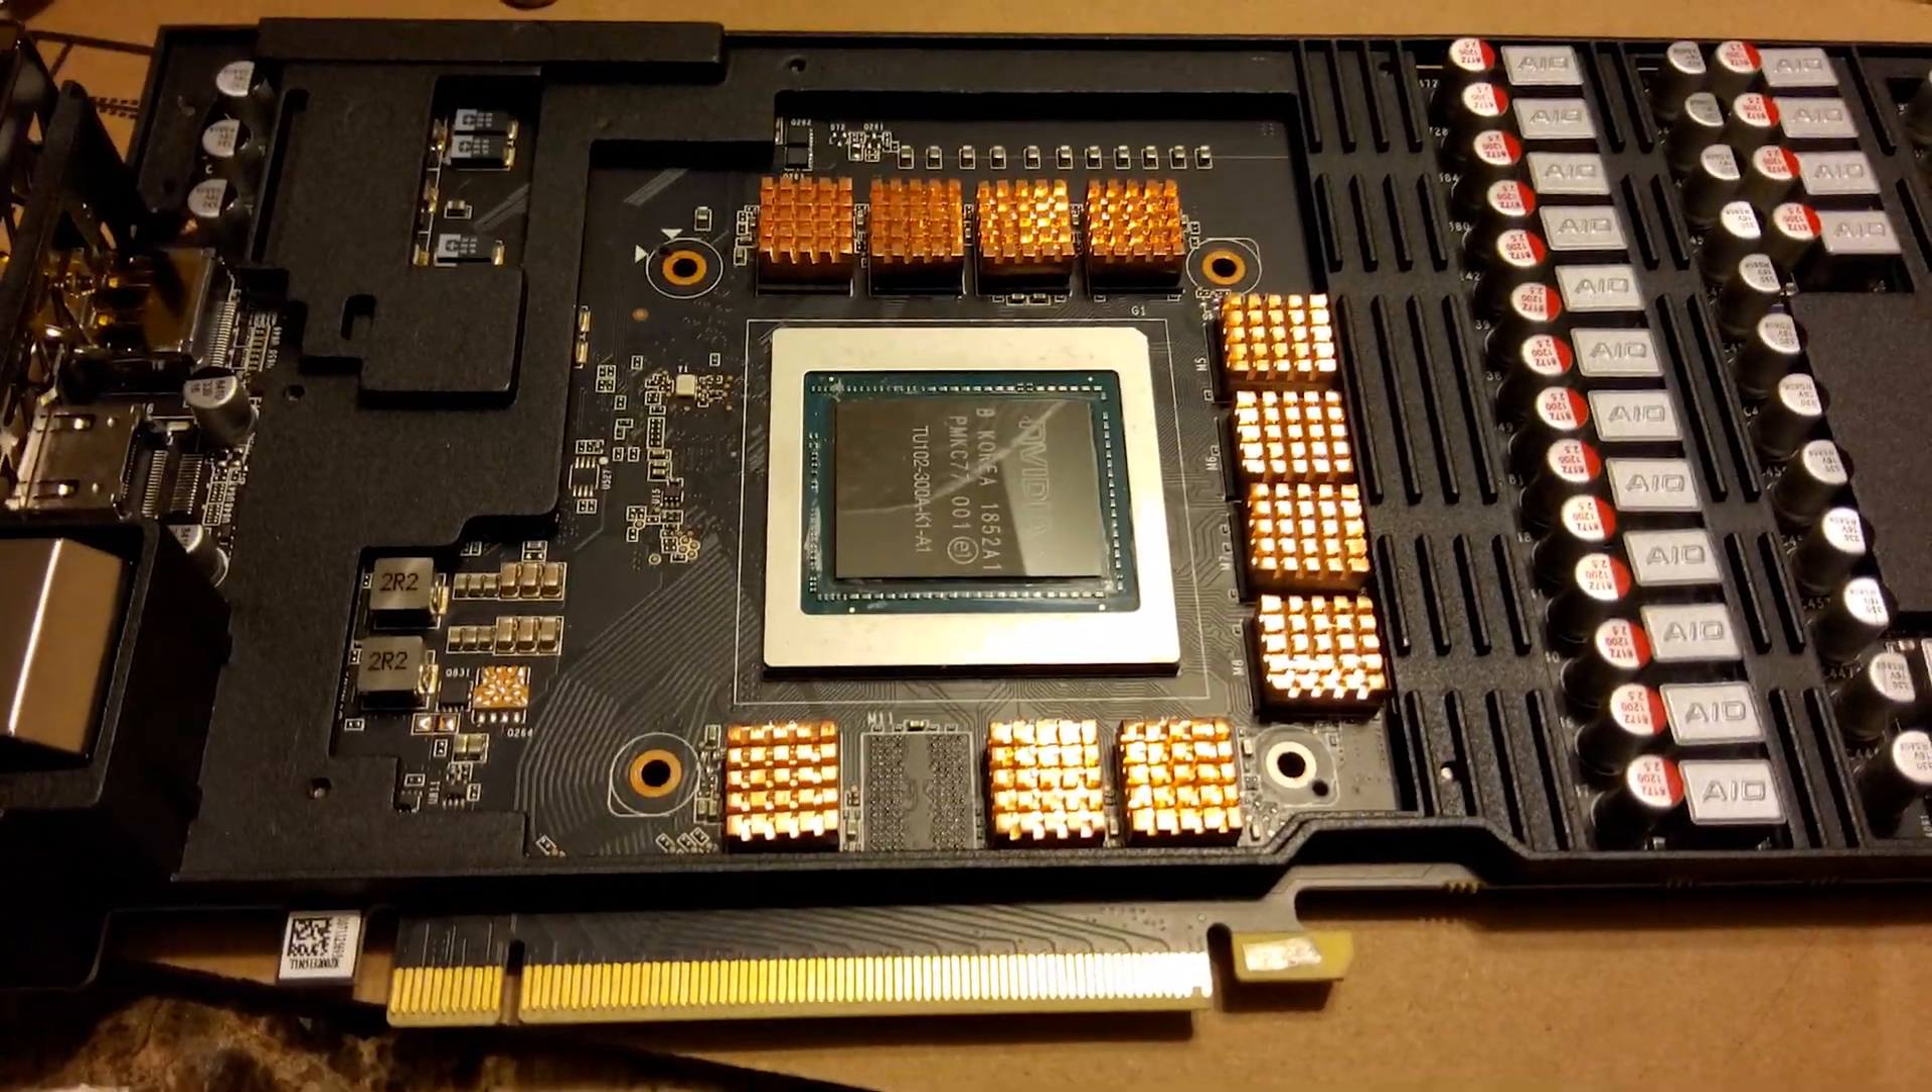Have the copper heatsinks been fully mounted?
Yes.